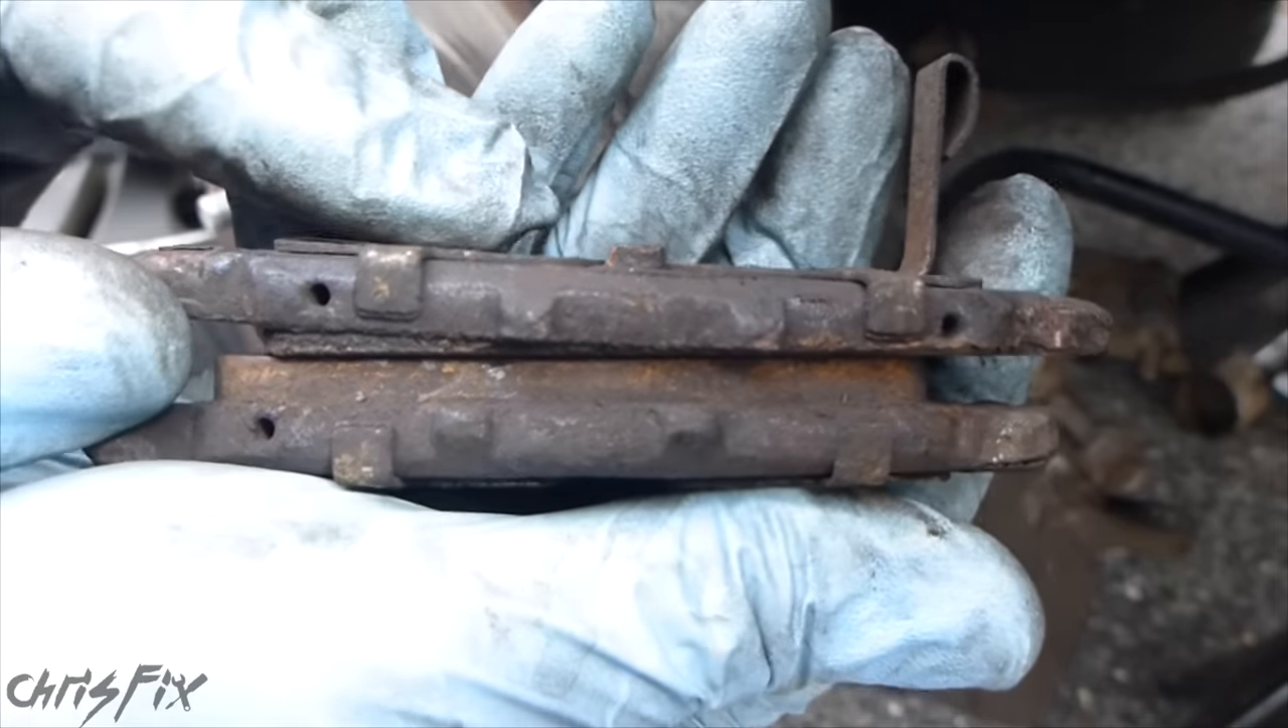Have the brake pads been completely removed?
Yes.